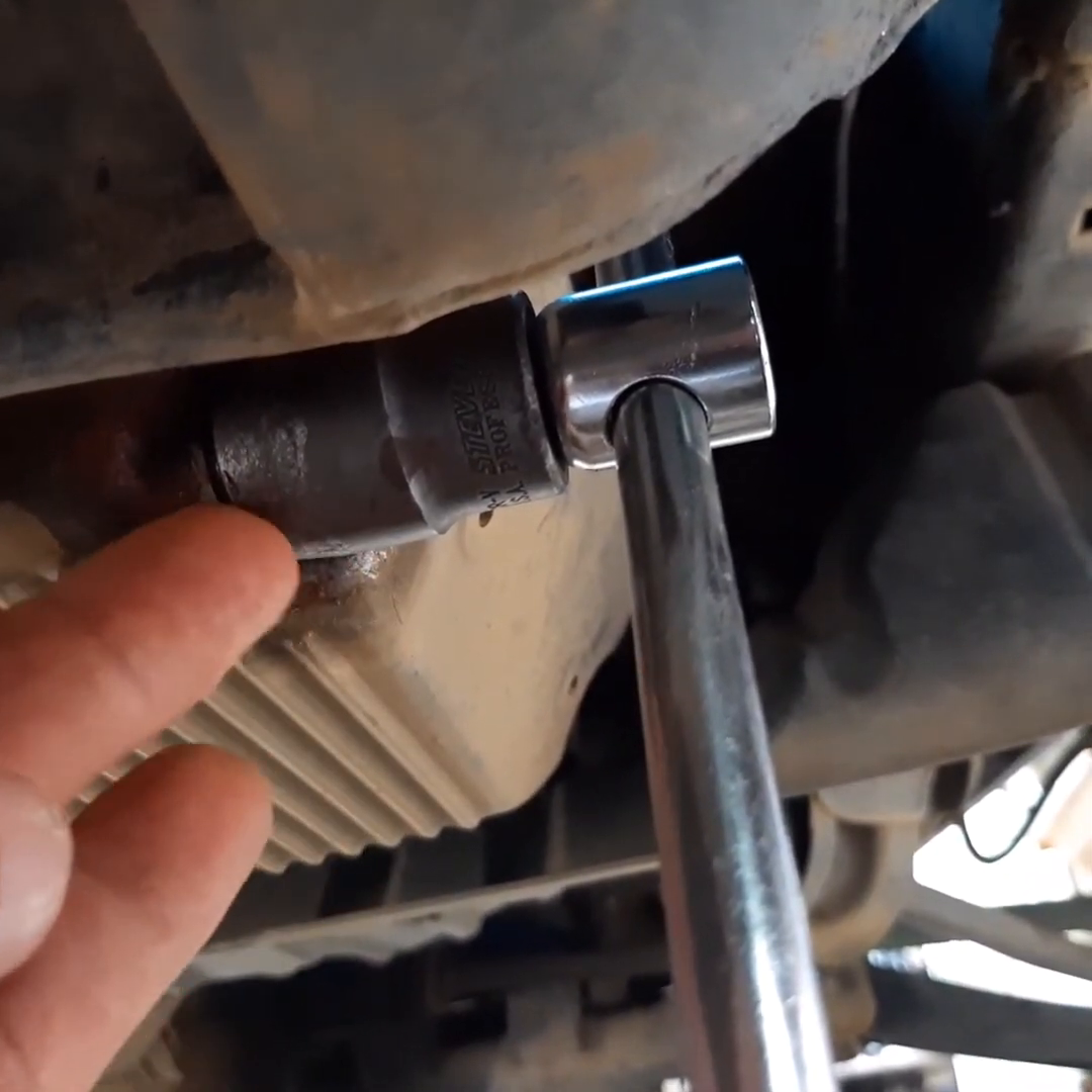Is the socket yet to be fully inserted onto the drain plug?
No.